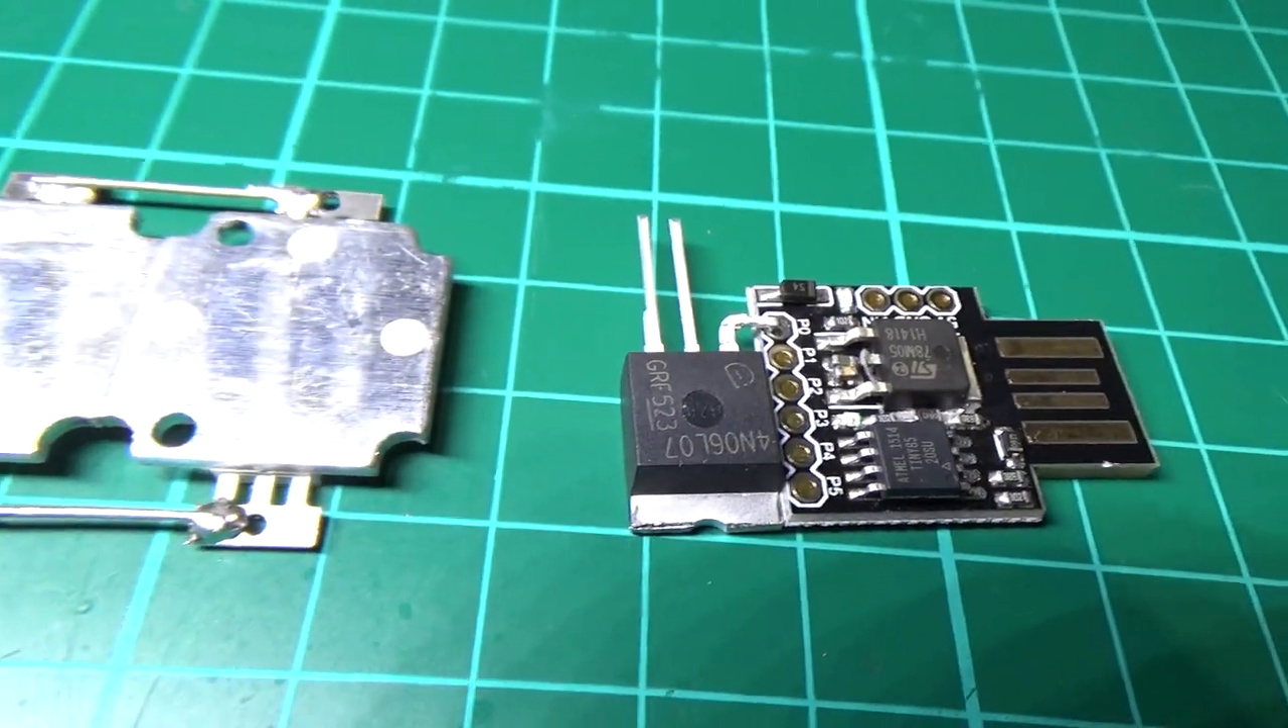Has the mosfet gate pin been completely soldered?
Yes.